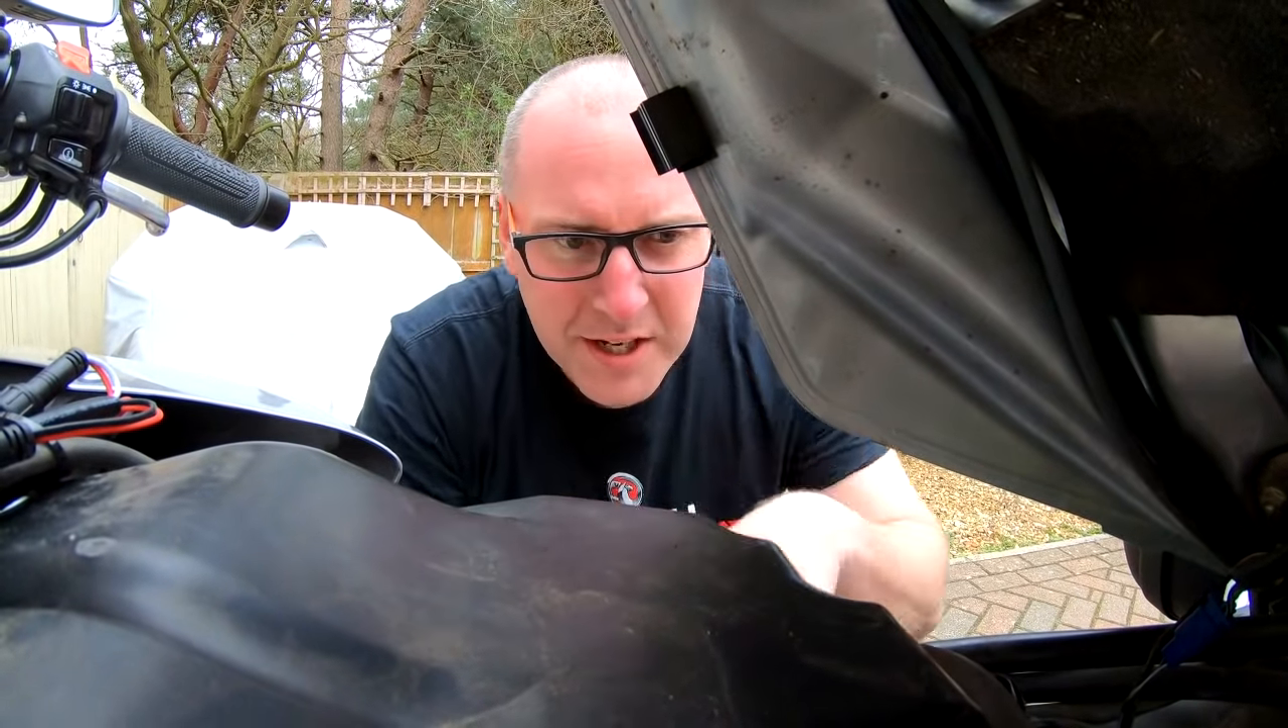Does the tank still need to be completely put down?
Yes.